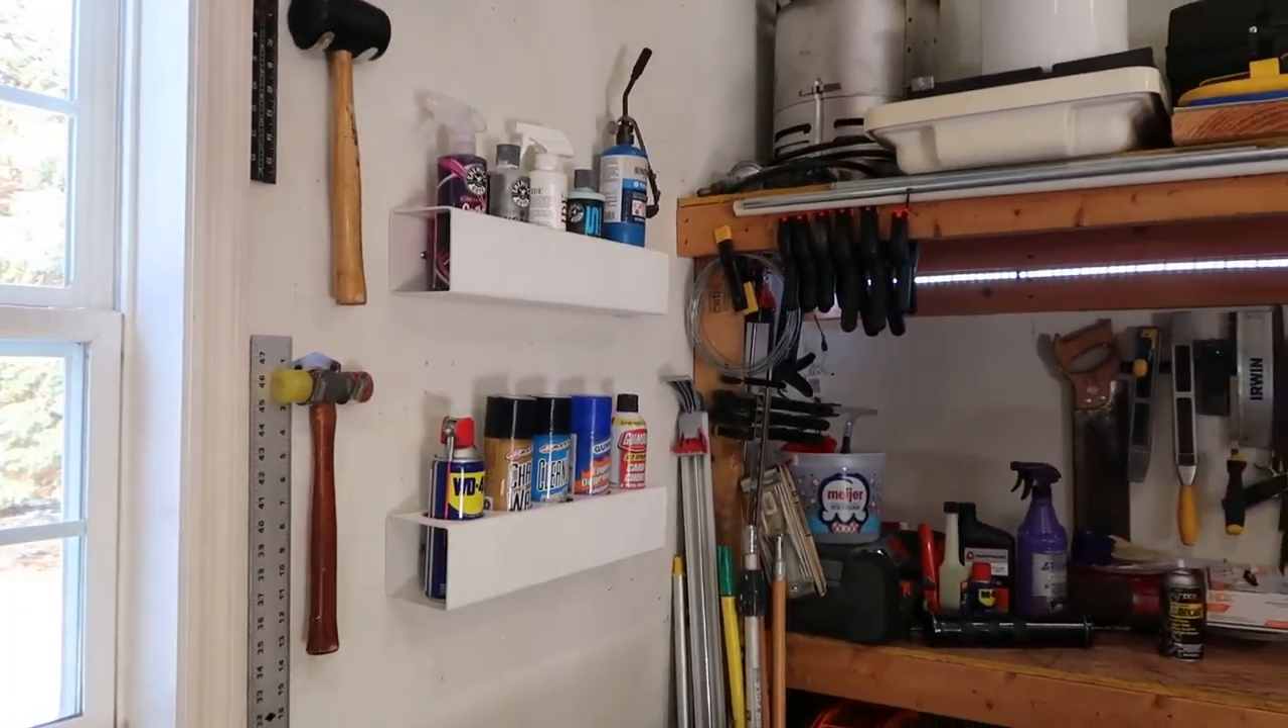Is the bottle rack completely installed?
Yes.